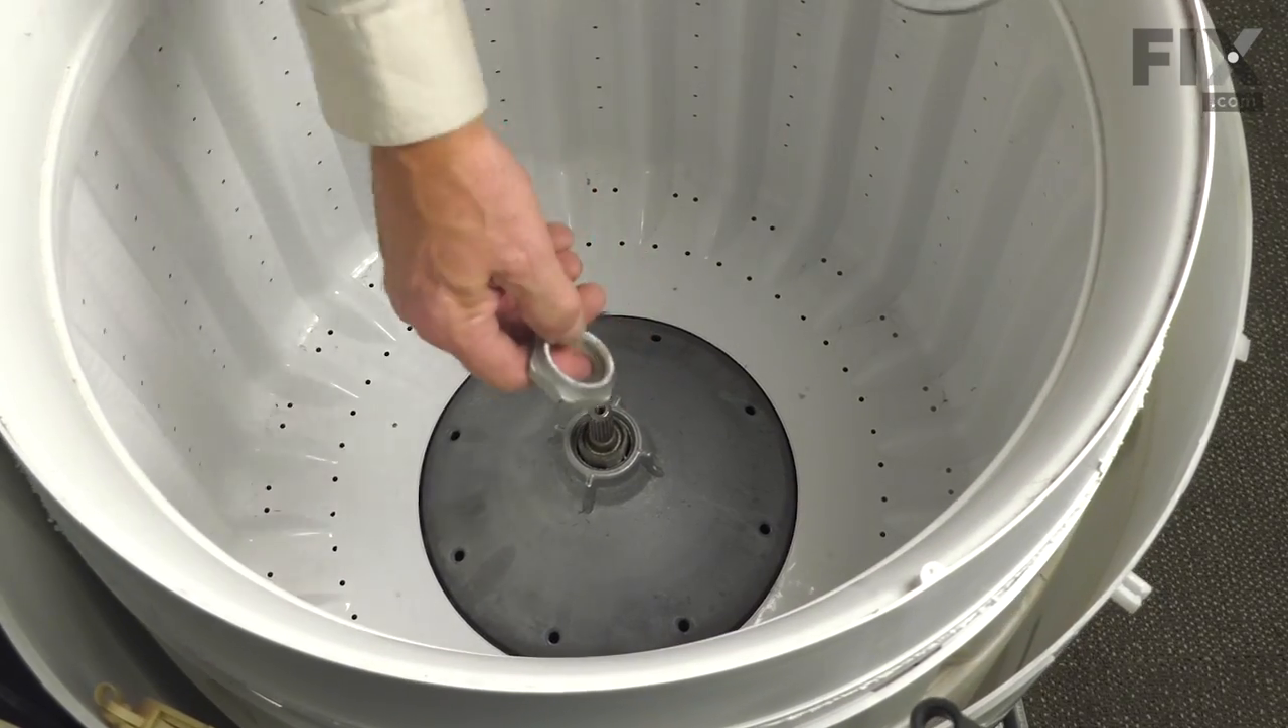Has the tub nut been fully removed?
Yes.